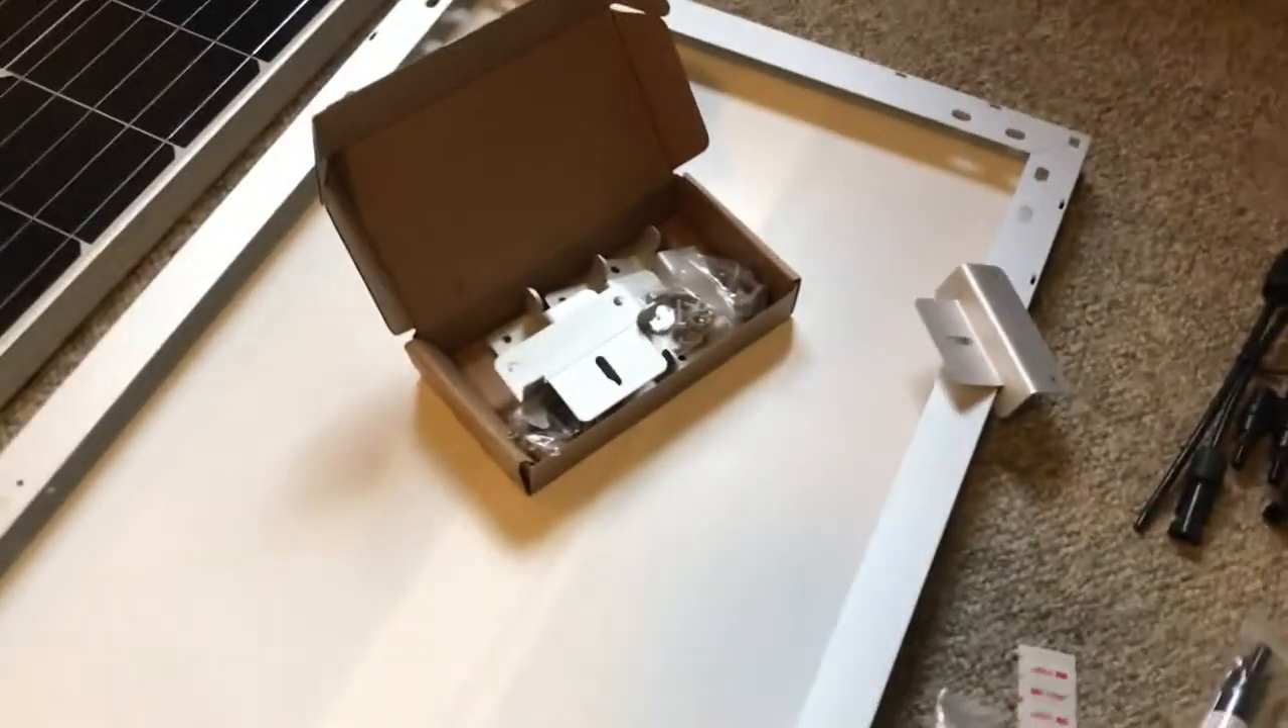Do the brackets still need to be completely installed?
Yes.